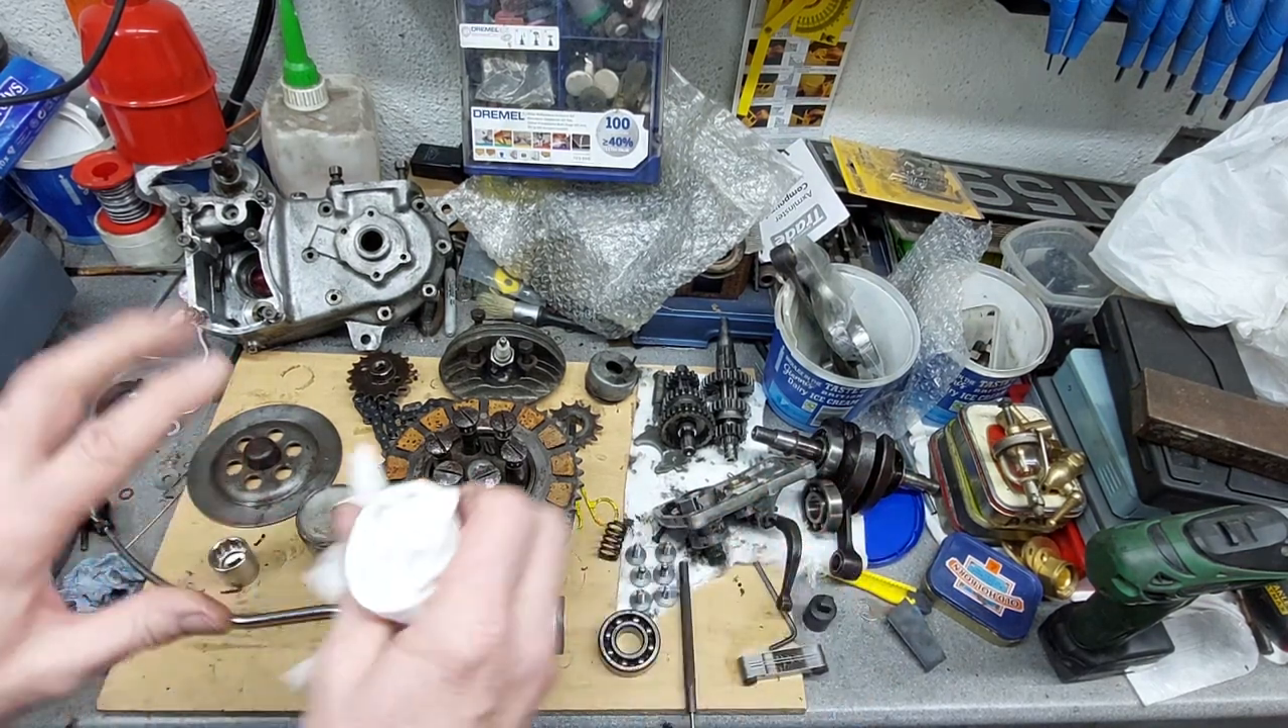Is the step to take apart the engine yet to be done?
No.